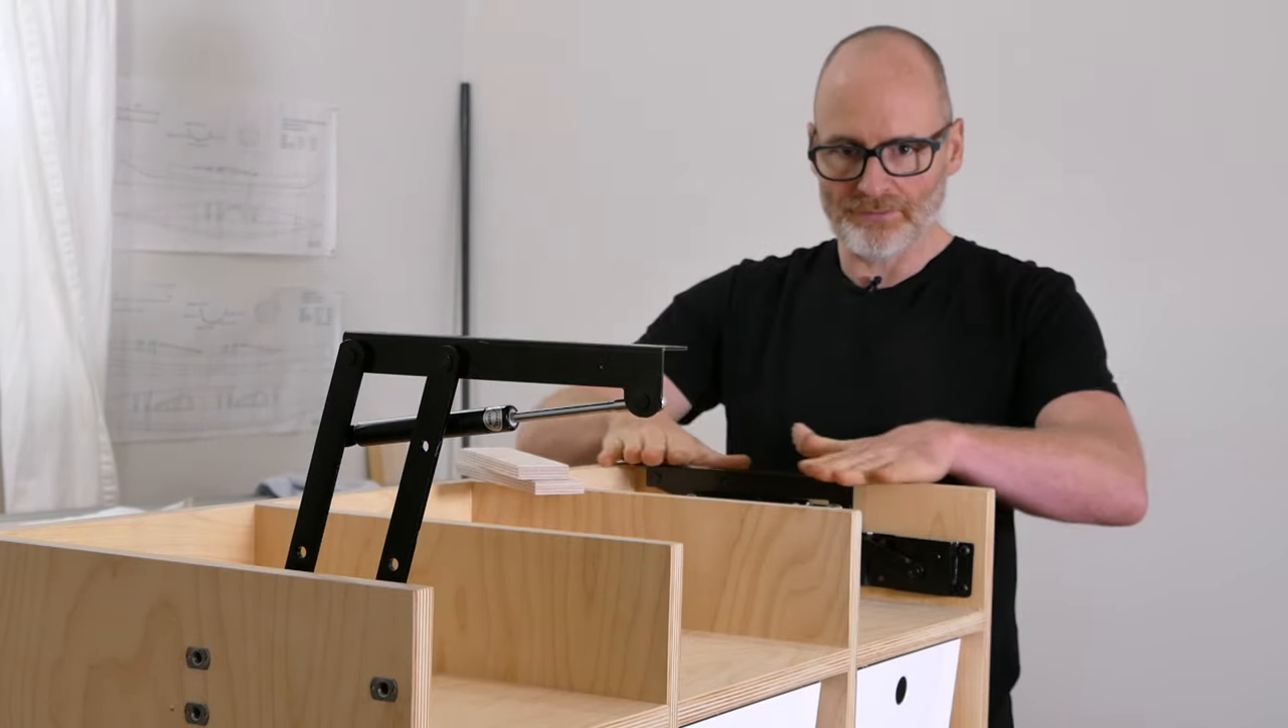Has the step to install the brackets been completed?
Yes.